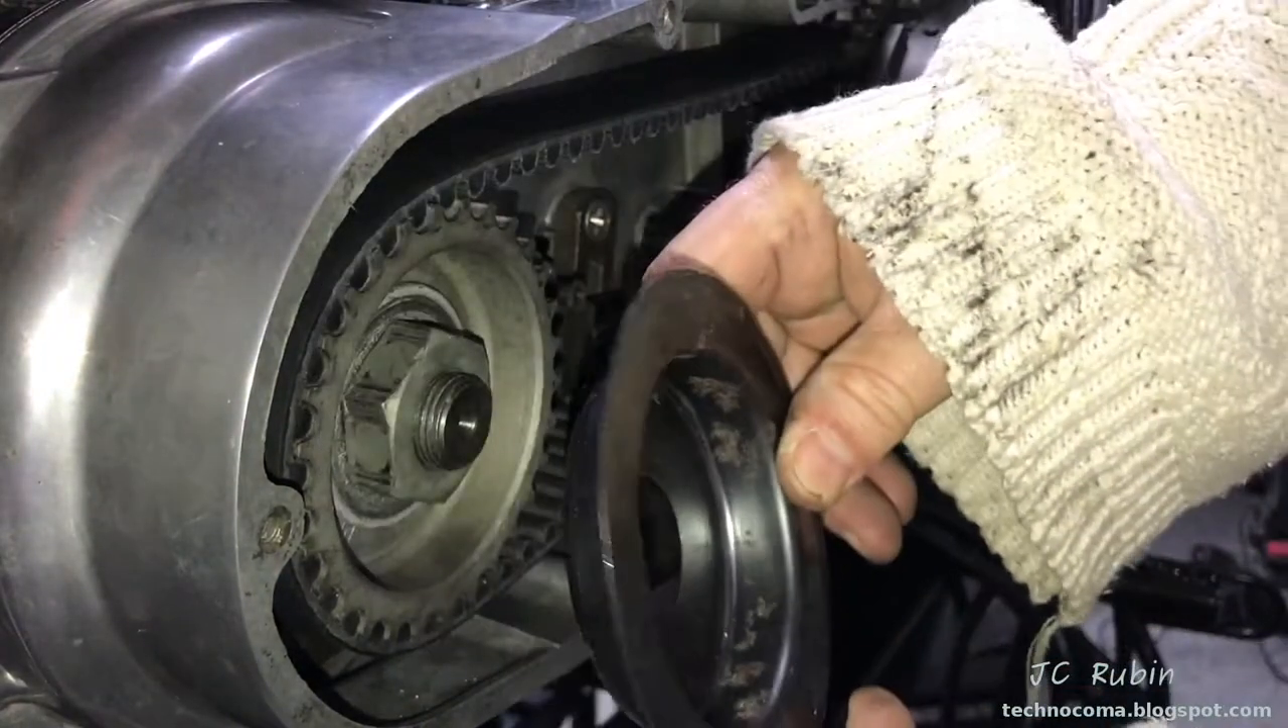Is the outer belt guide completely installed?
No.